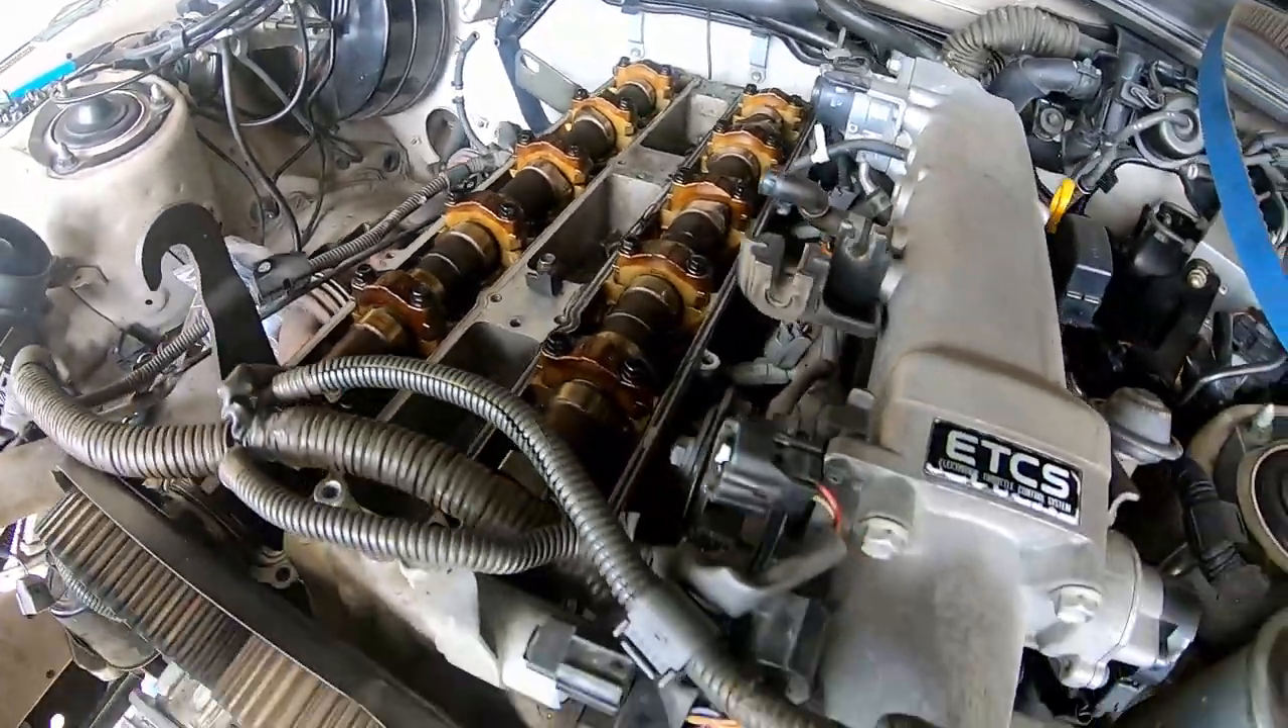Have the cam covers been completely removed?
Yes.